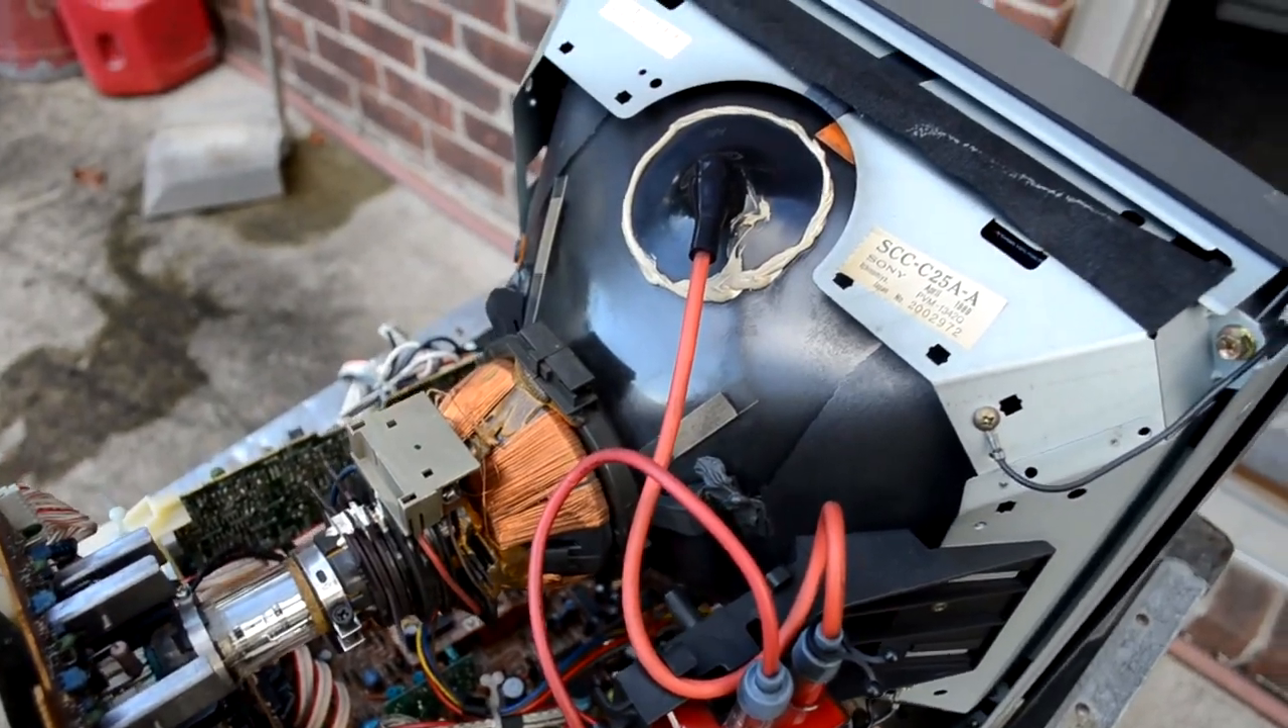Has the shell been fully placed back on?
No.